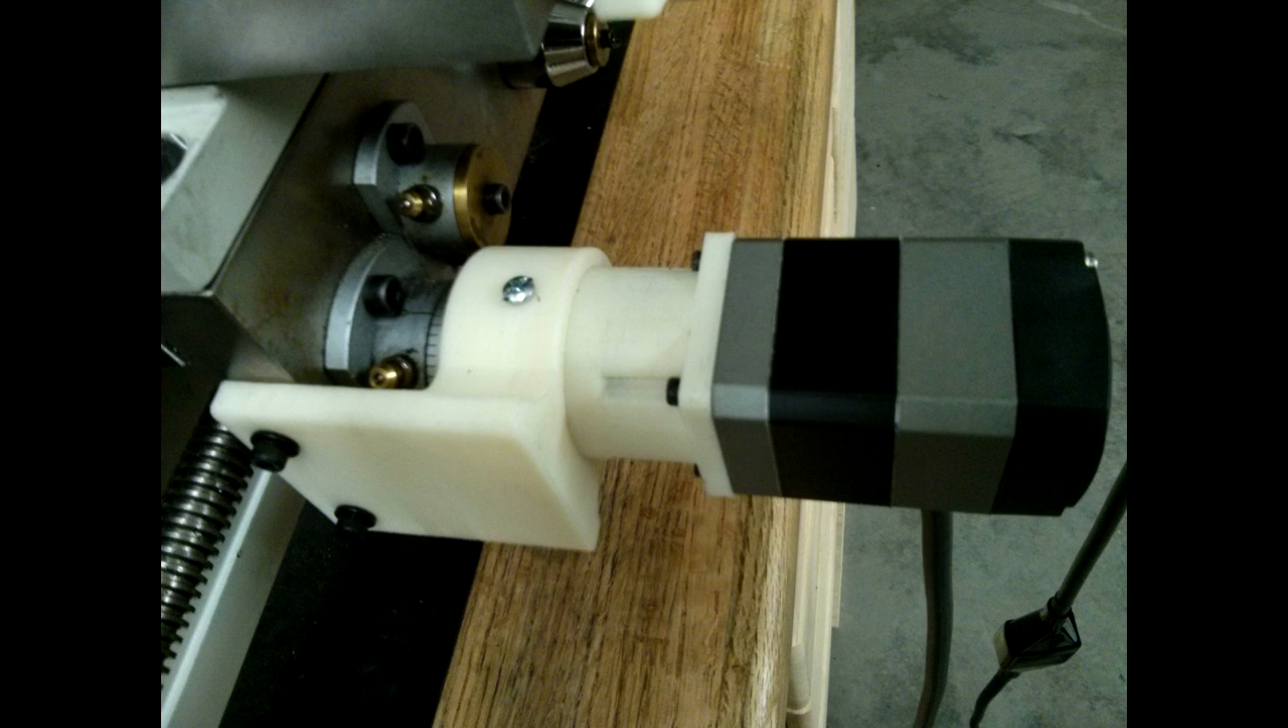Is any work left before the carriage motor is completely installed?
No.